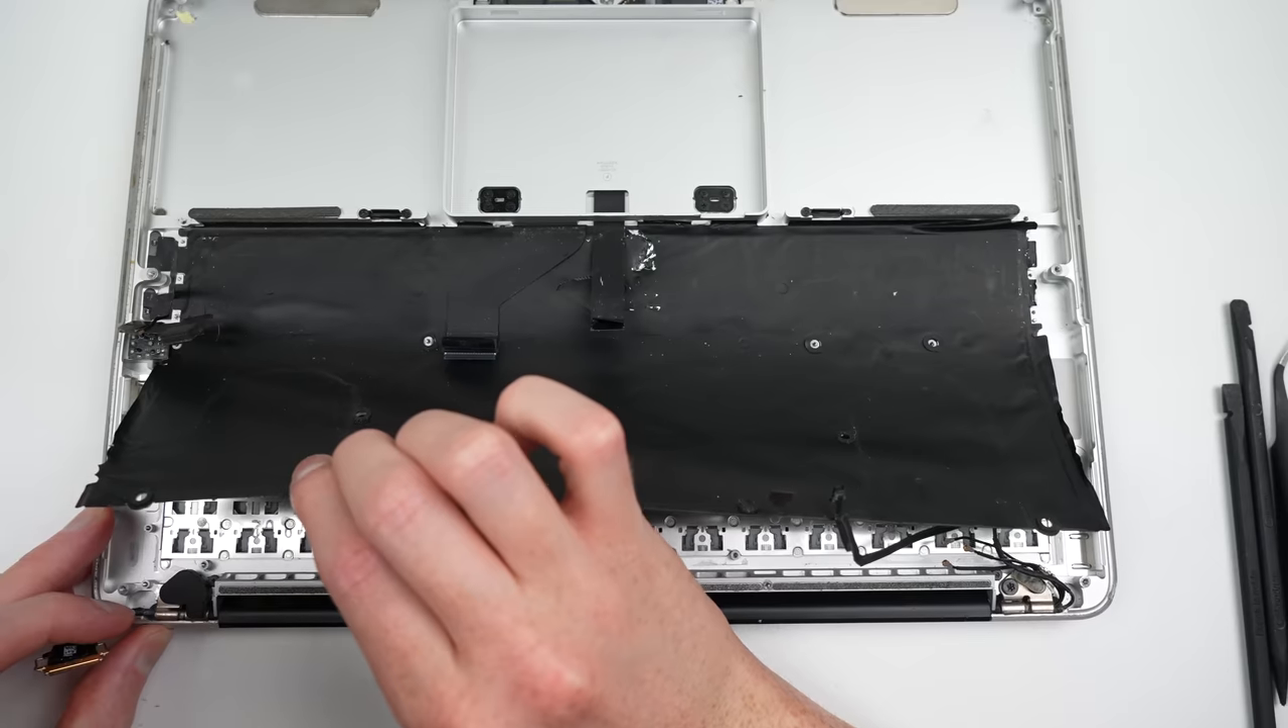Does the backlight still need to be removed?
Yes.